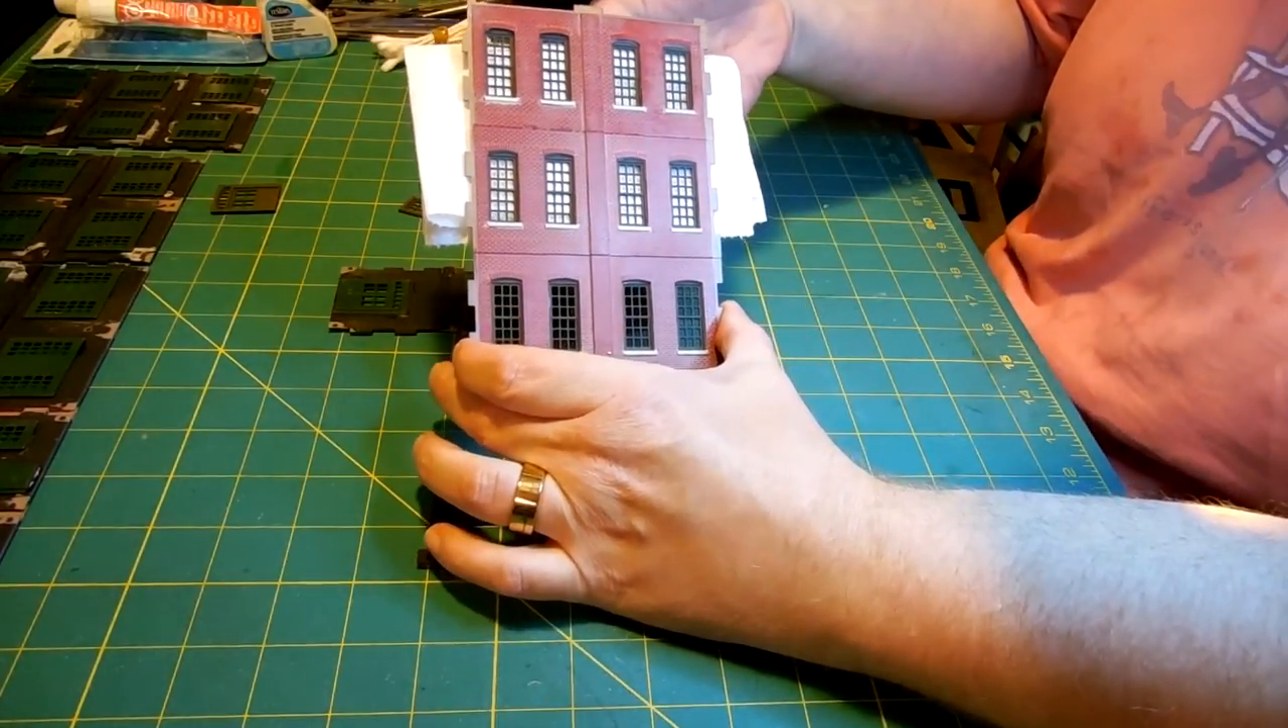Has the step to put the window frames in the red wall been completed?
Yes.